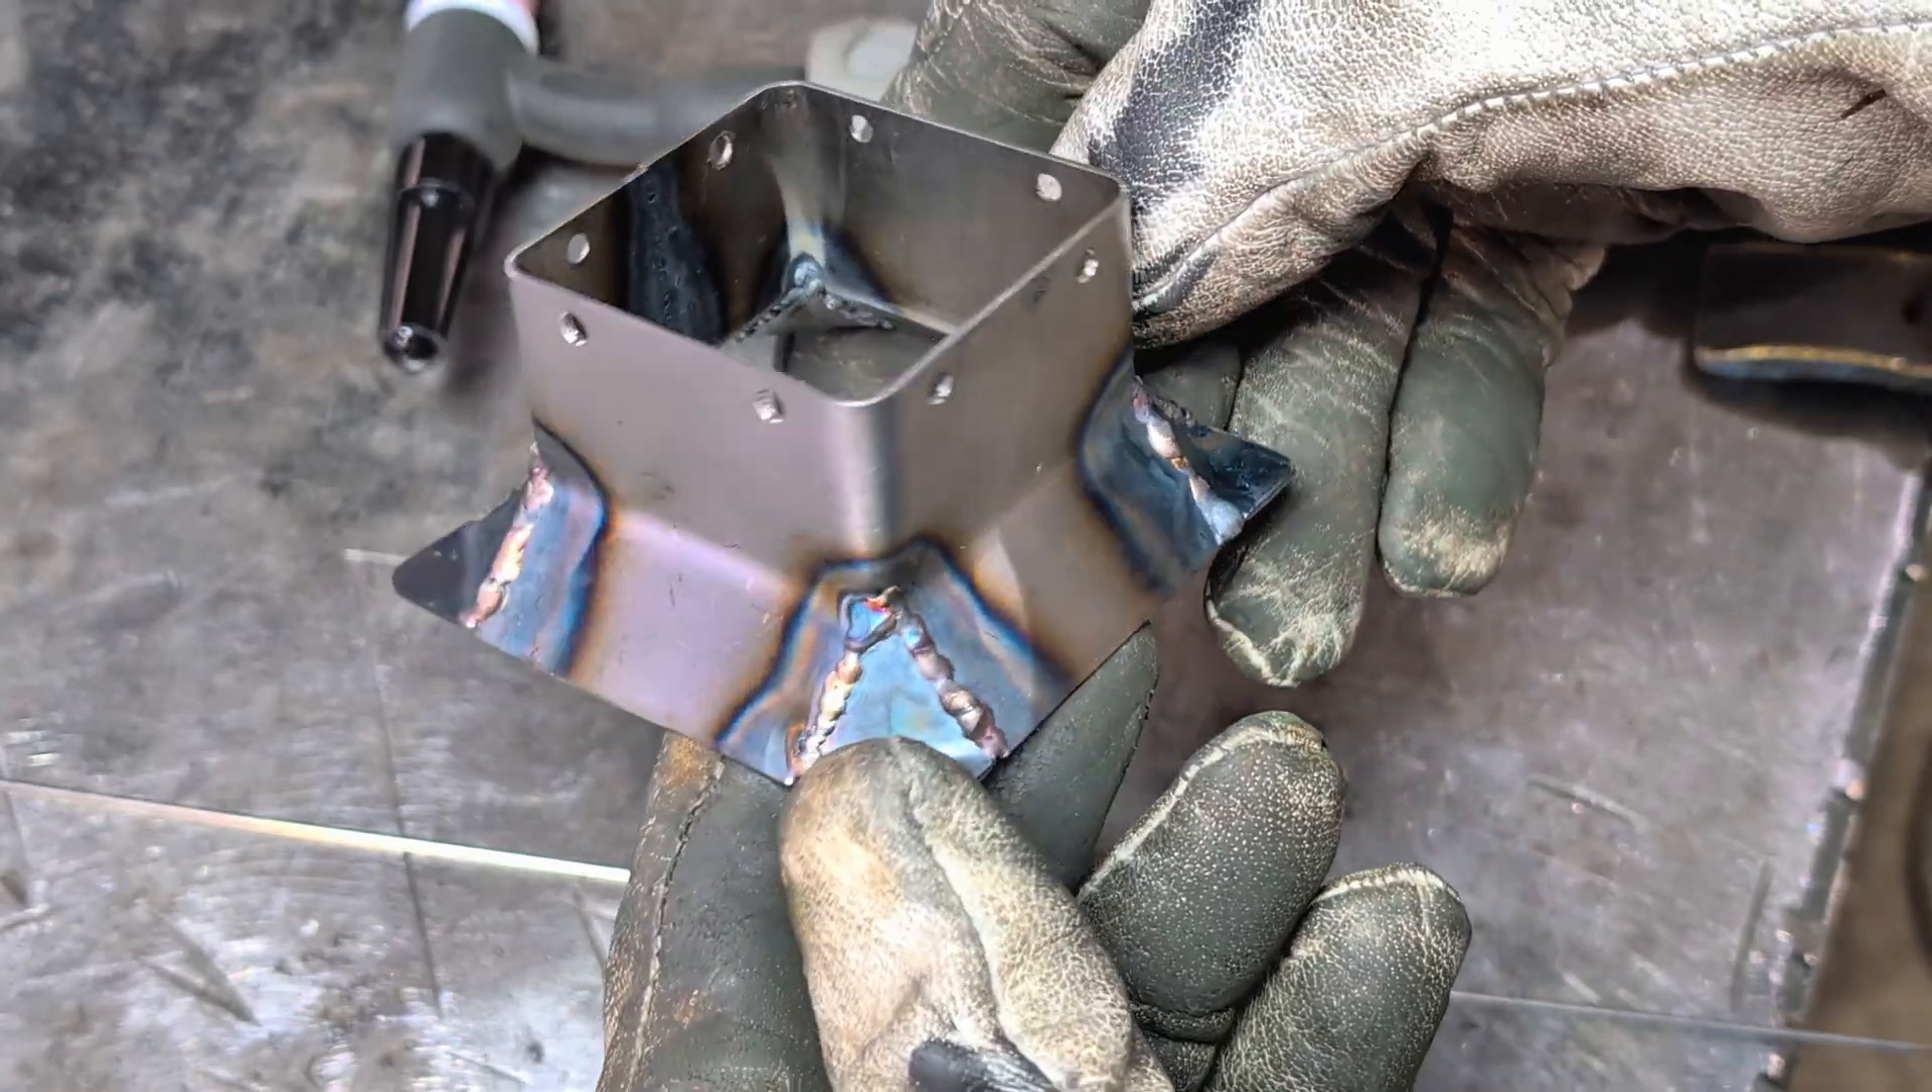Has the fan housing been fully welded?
Yes.